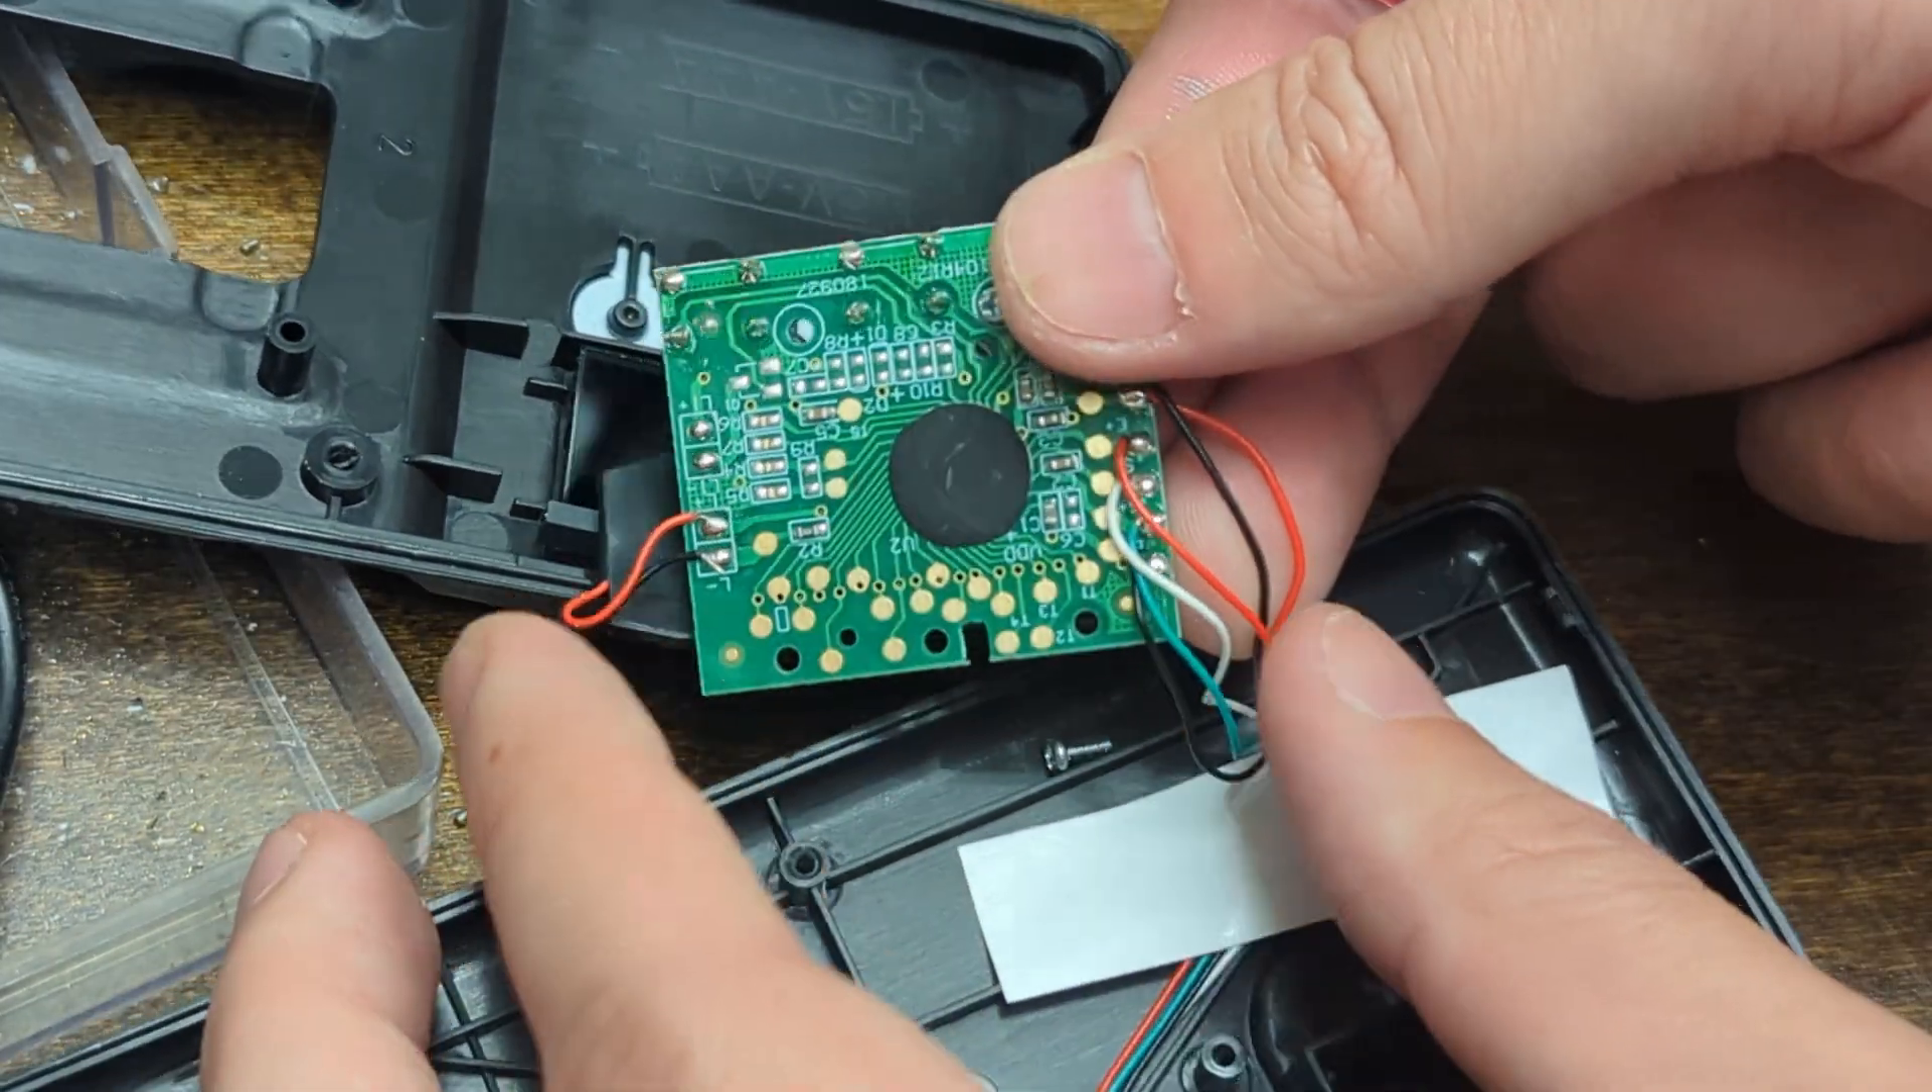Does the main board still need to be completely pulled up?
No.